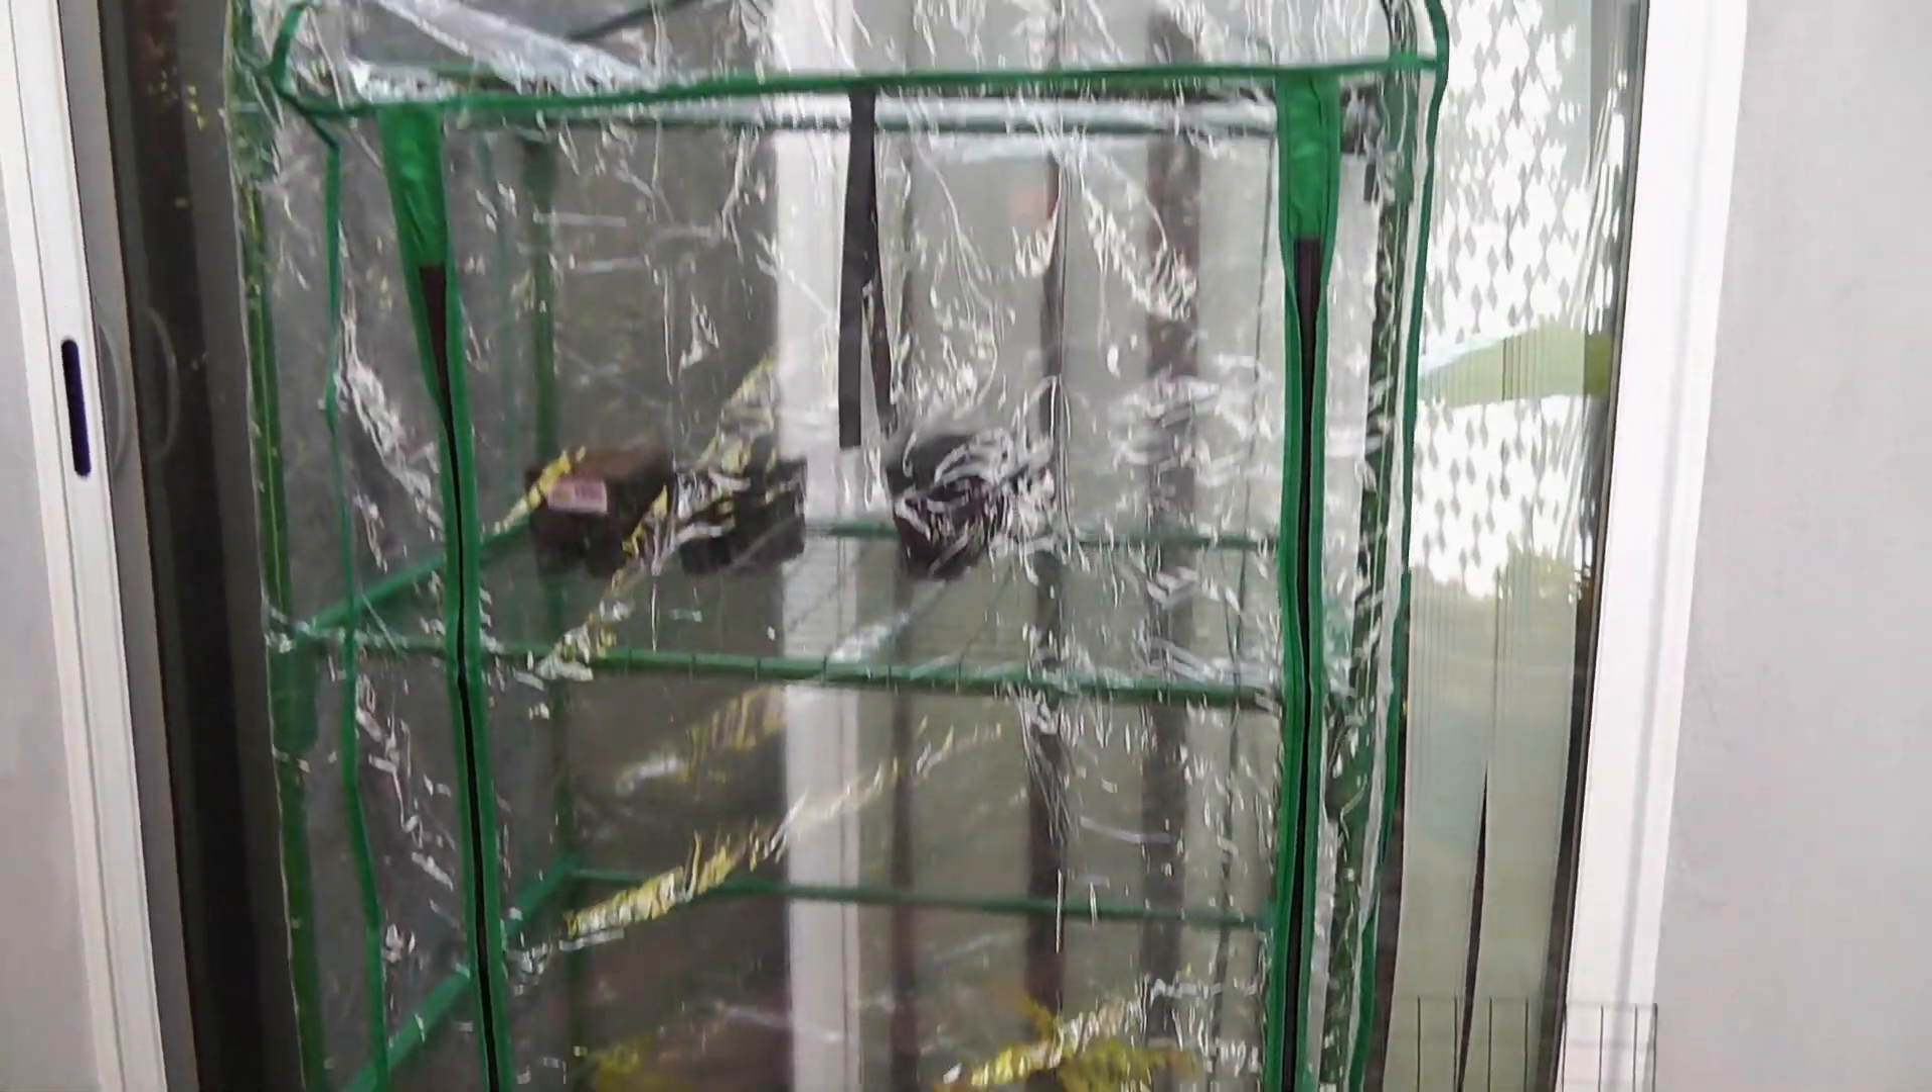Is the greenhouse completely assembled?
Yes.